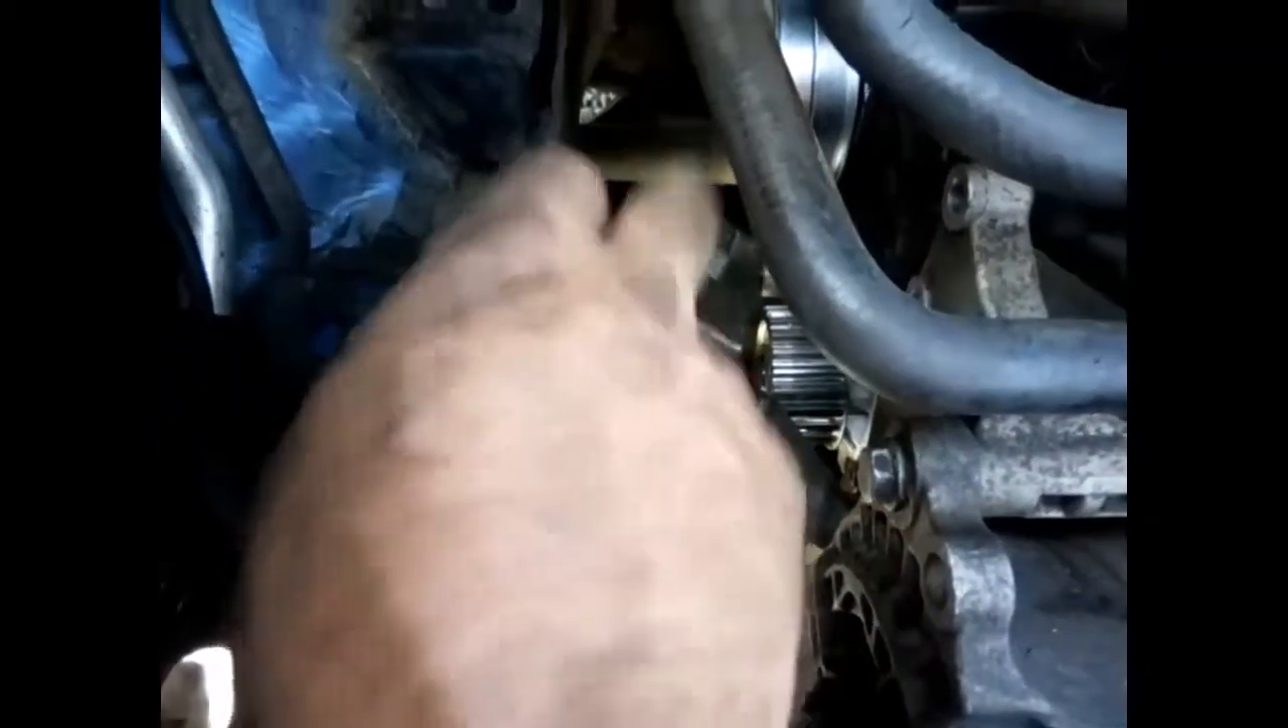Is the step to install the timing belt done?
No.